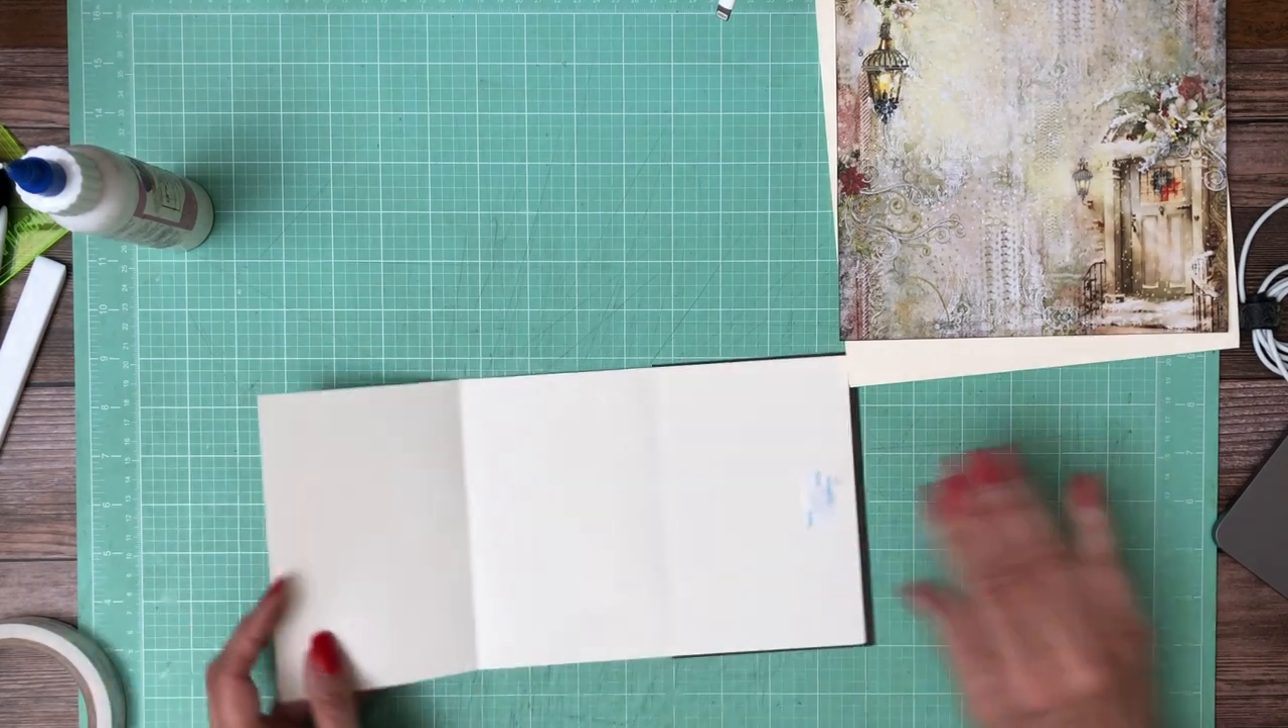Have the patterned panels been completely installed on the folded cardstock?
No.